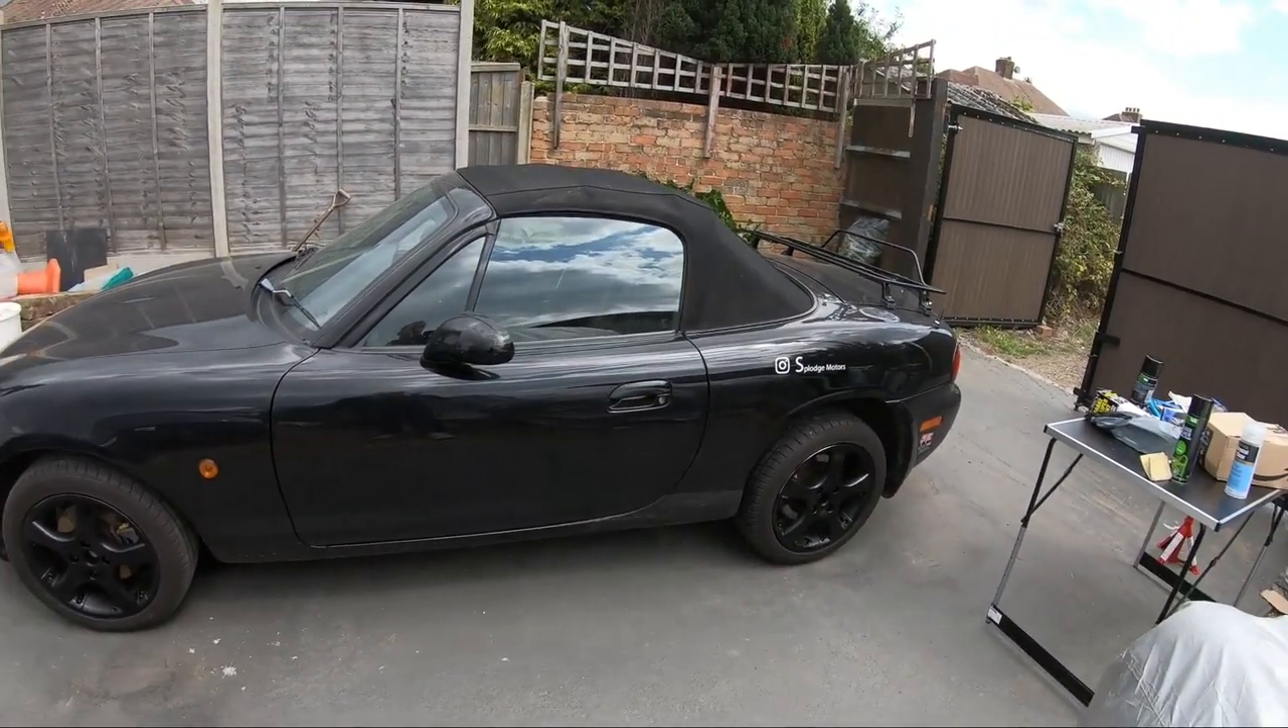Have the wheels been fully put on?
Yes.